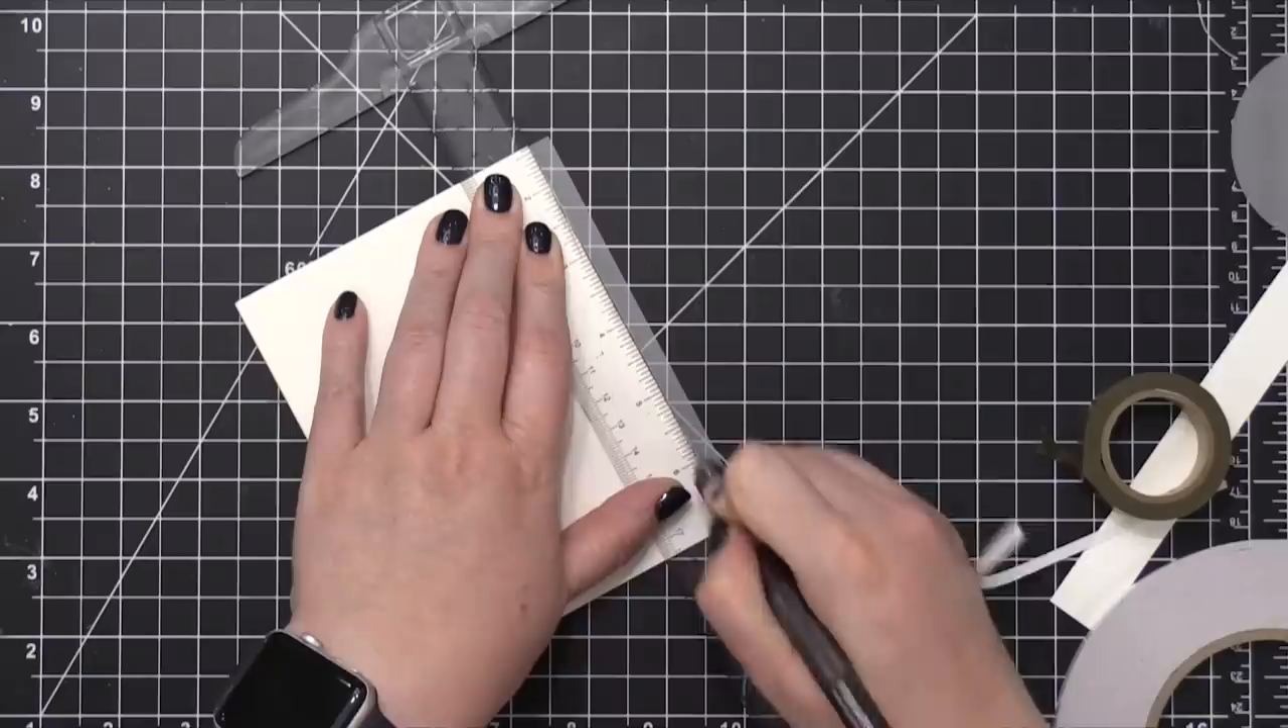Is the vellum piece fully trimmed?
No.